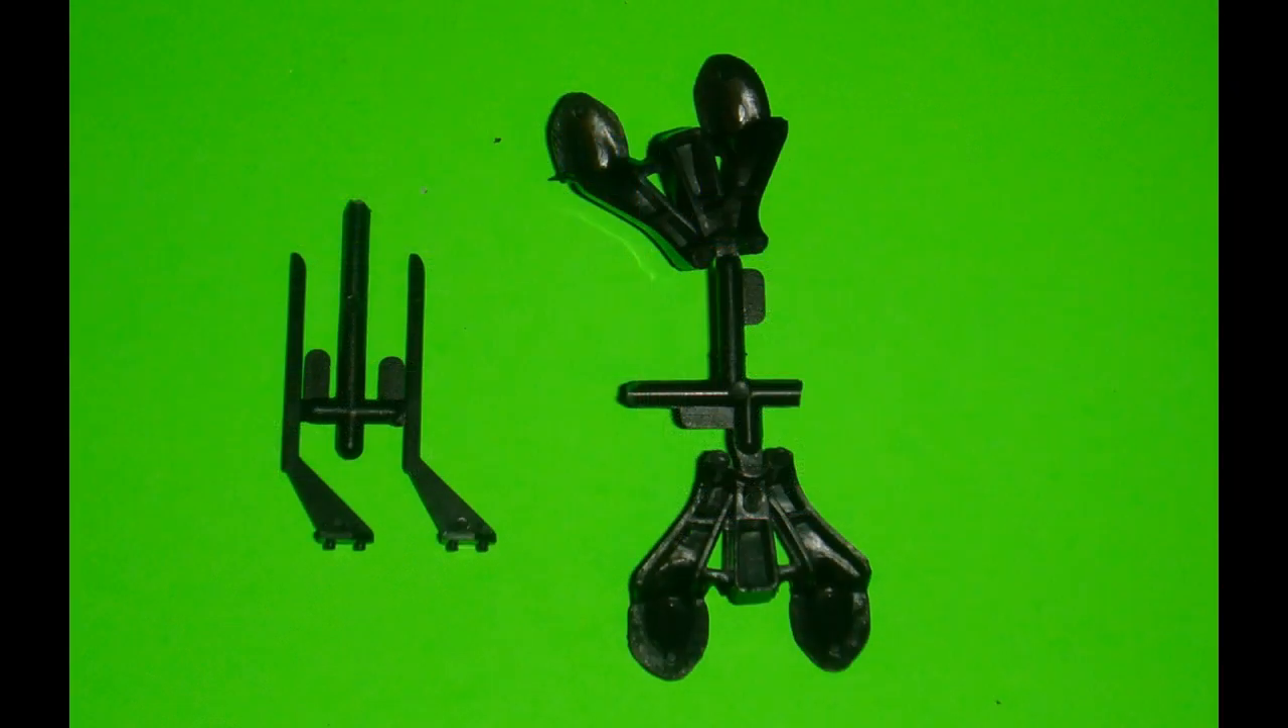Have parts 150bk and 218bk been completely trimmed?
No.